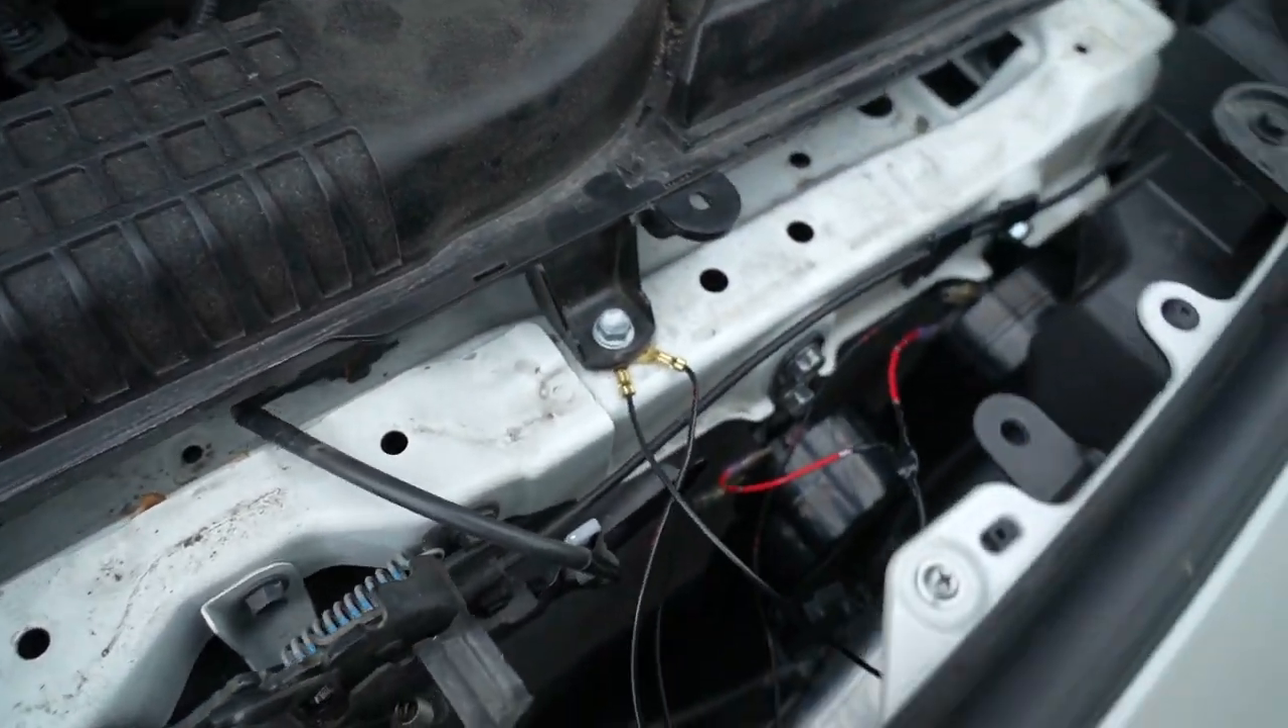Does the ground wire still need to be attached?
No.